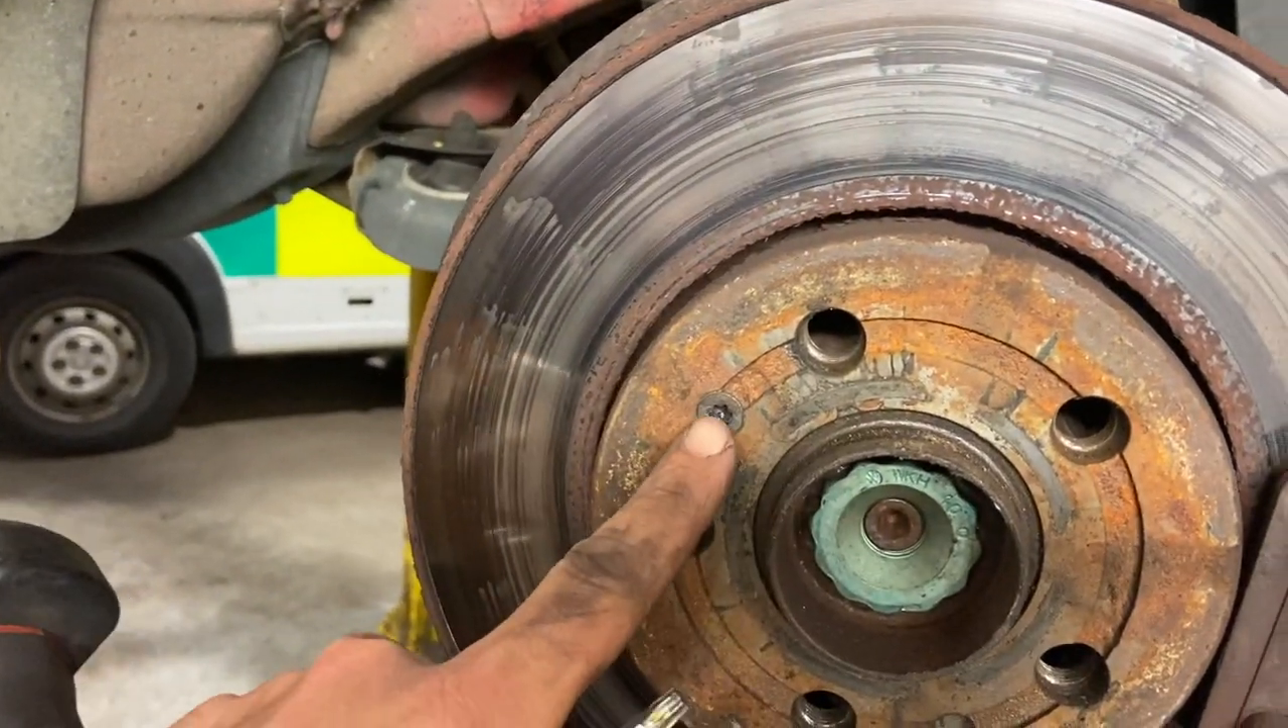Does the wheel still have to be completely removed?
No.